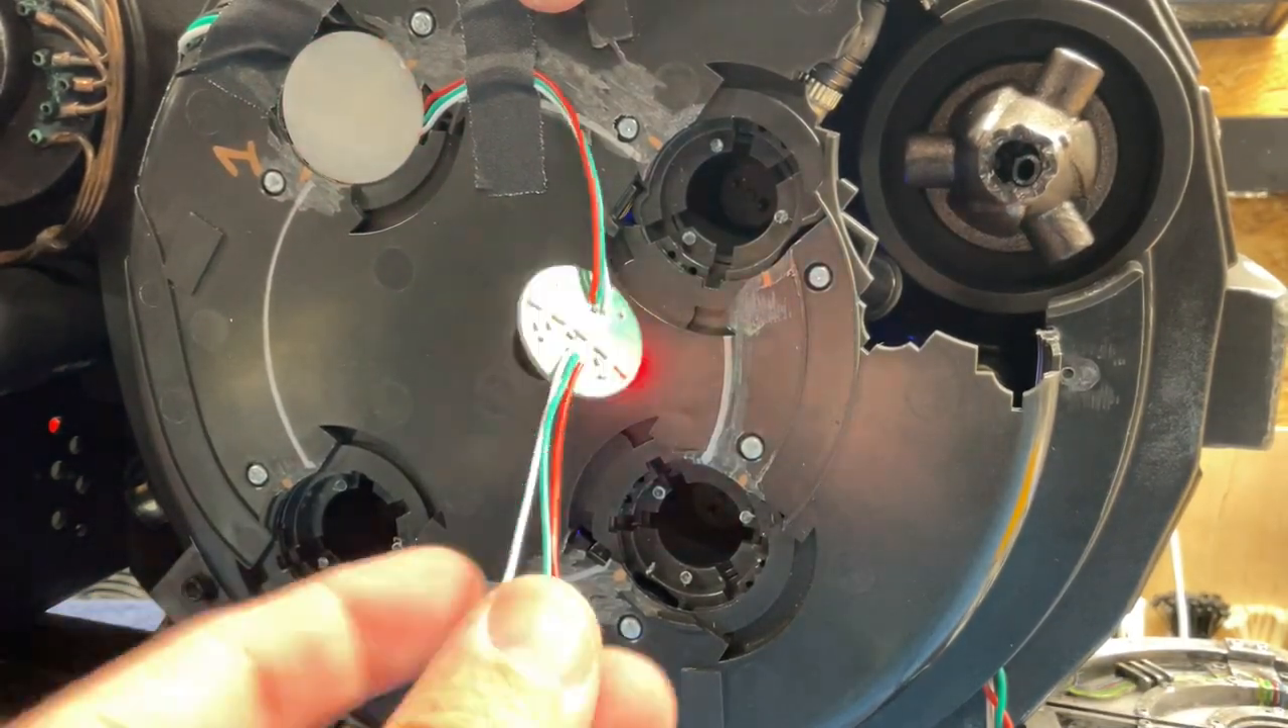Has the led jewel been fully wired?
Yes.